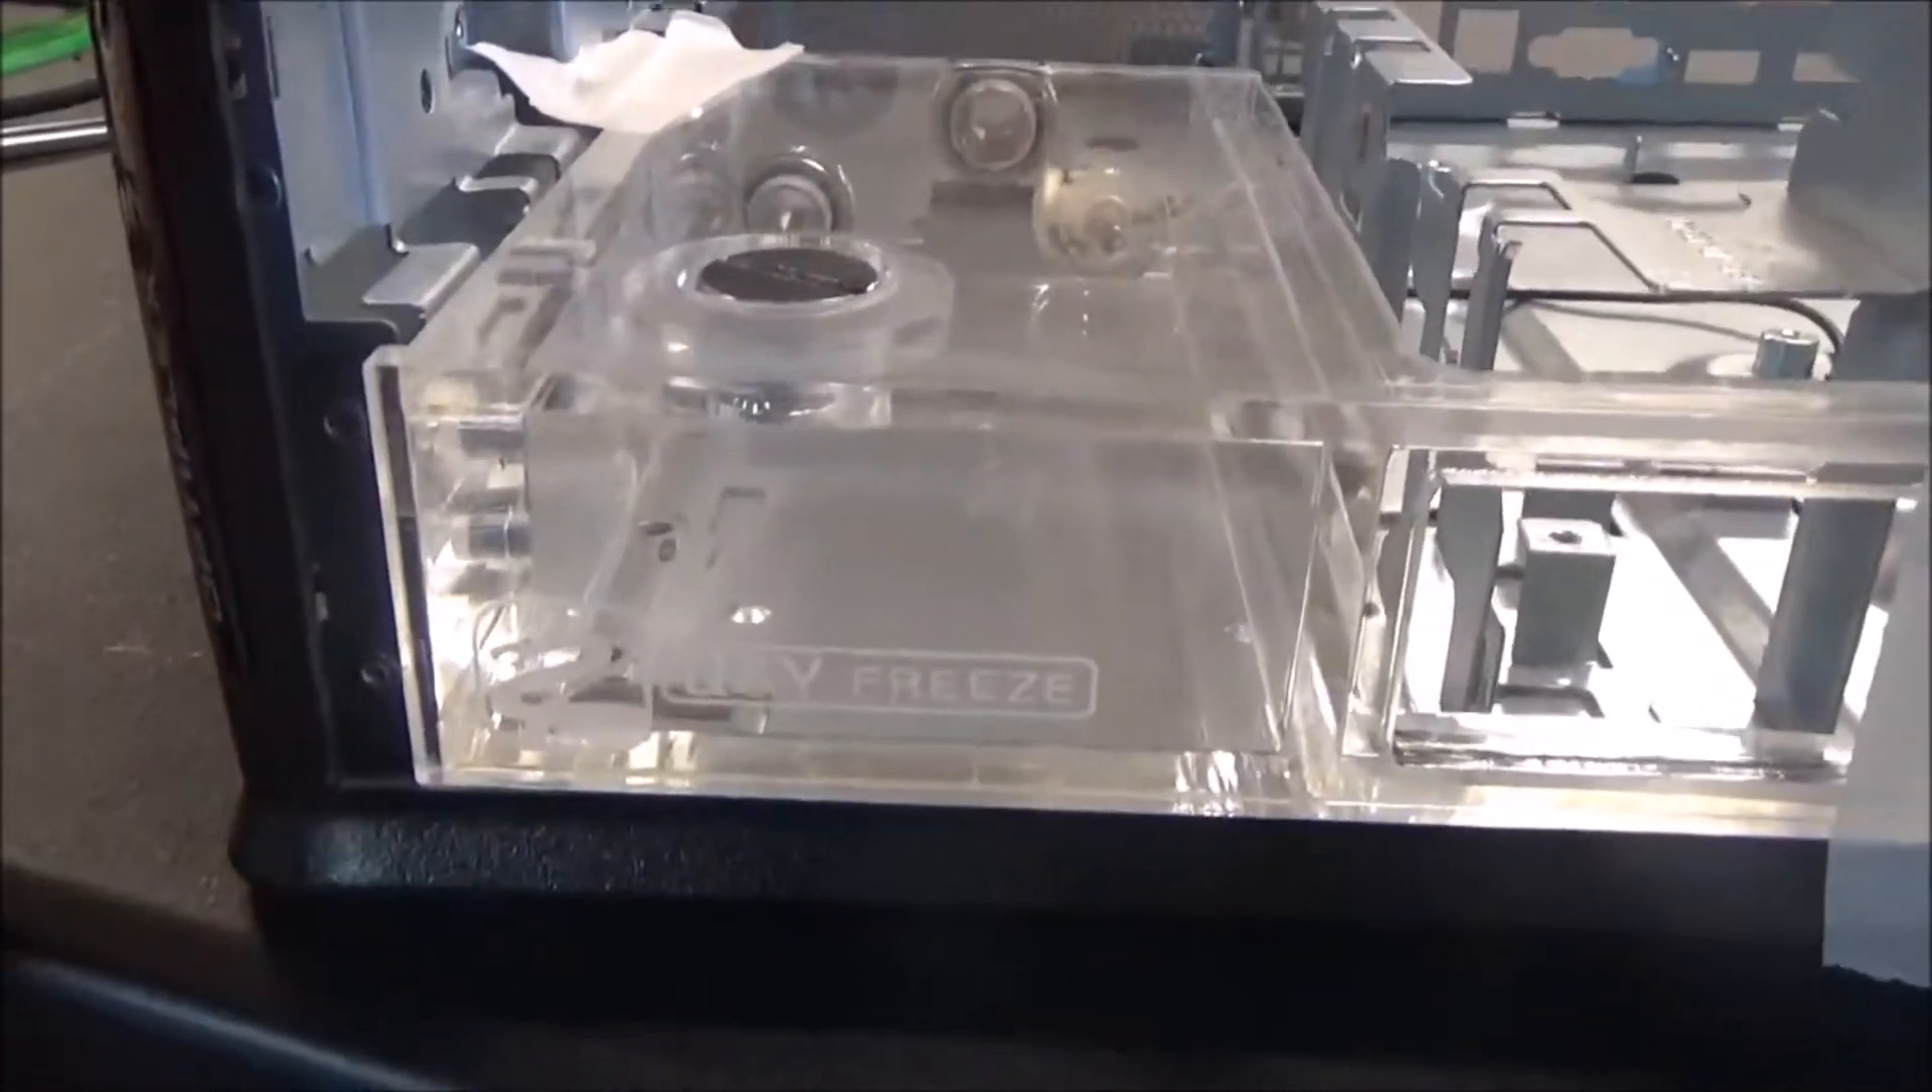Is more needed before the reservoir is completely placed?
No.